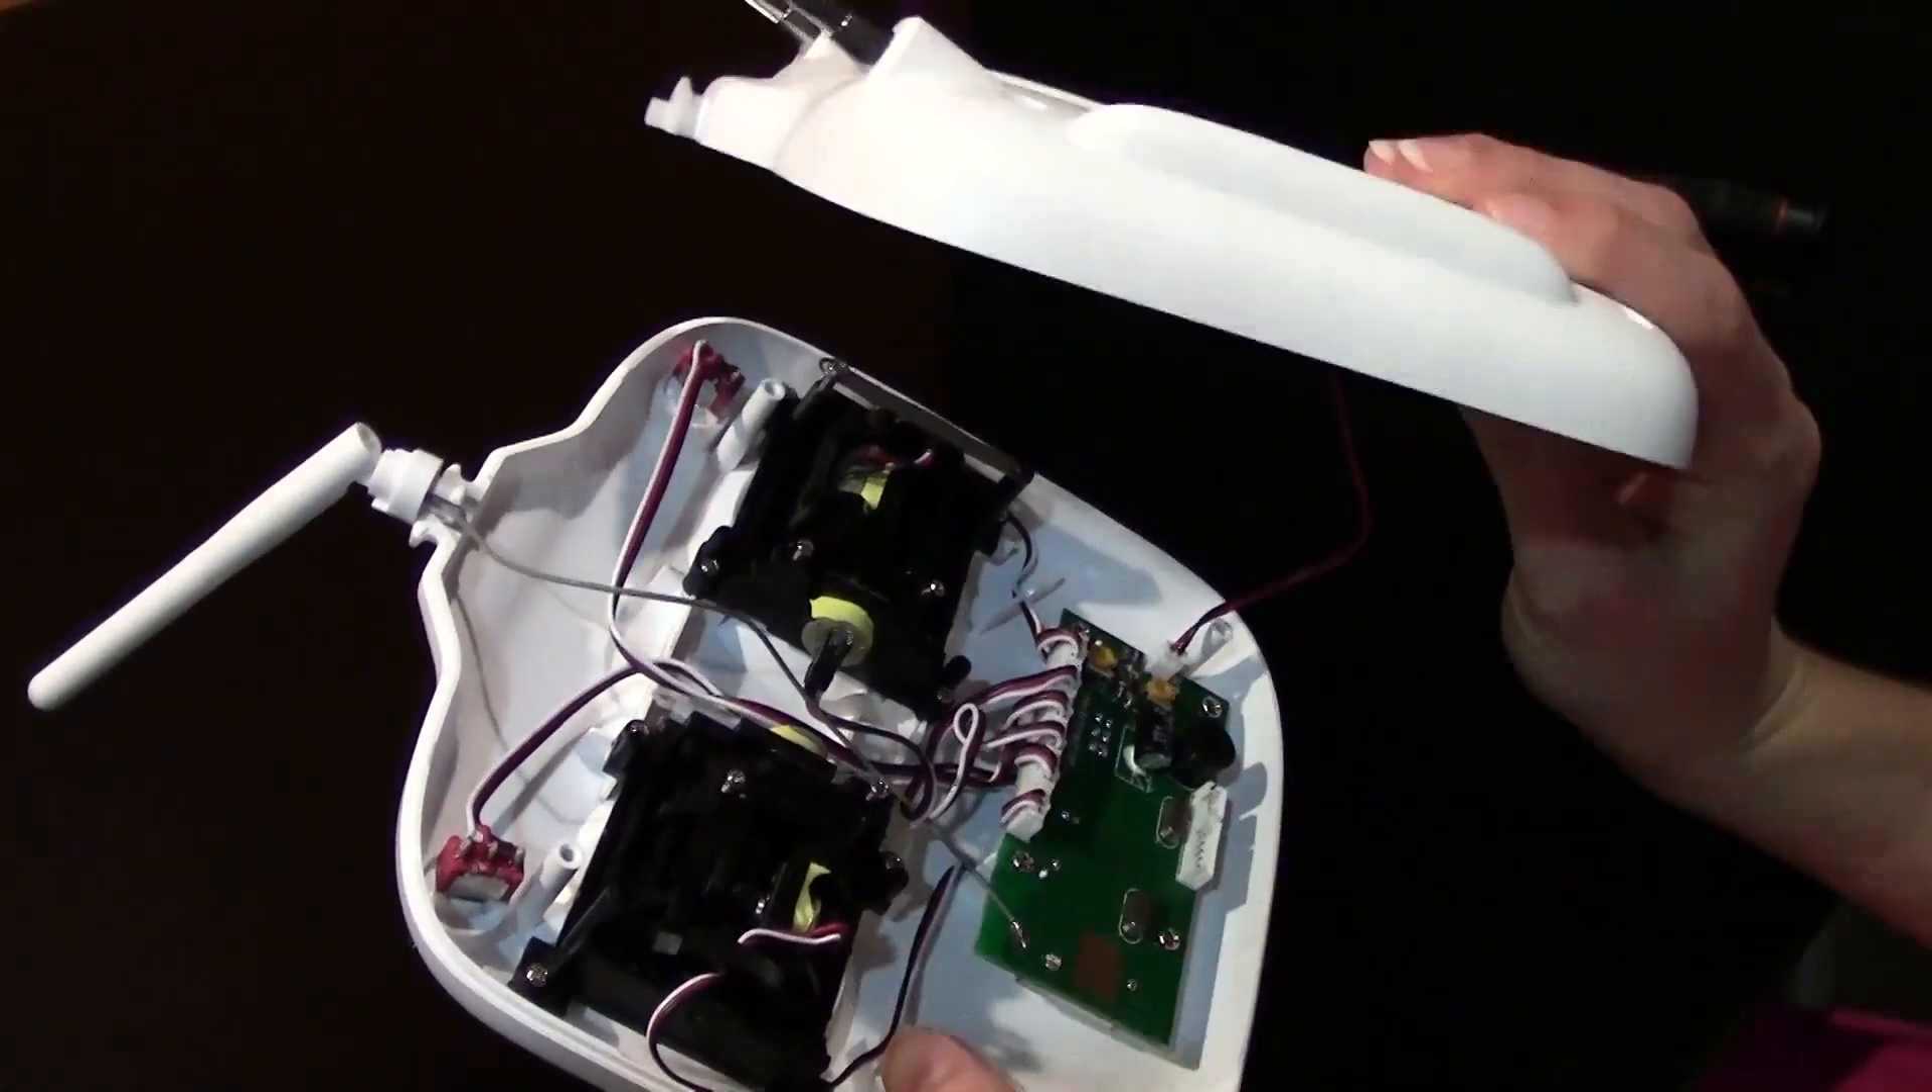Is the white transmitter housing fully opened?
Yes.